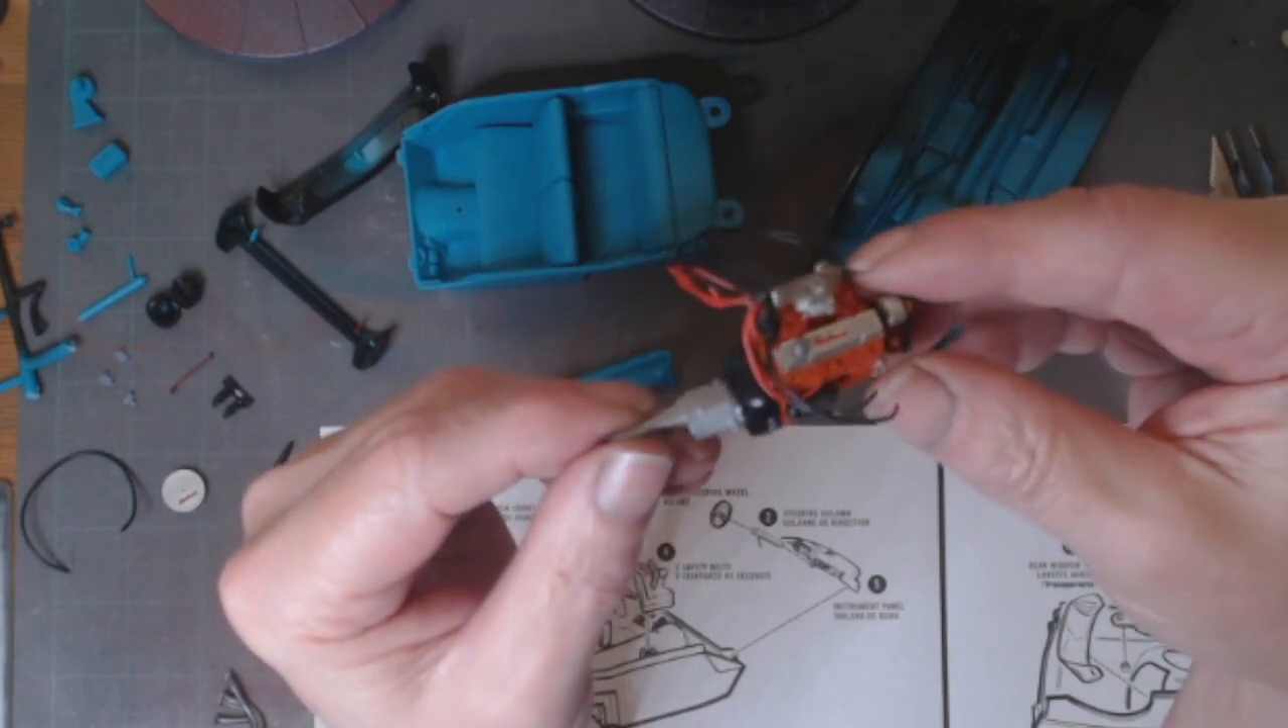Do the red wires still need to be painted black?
Yes.